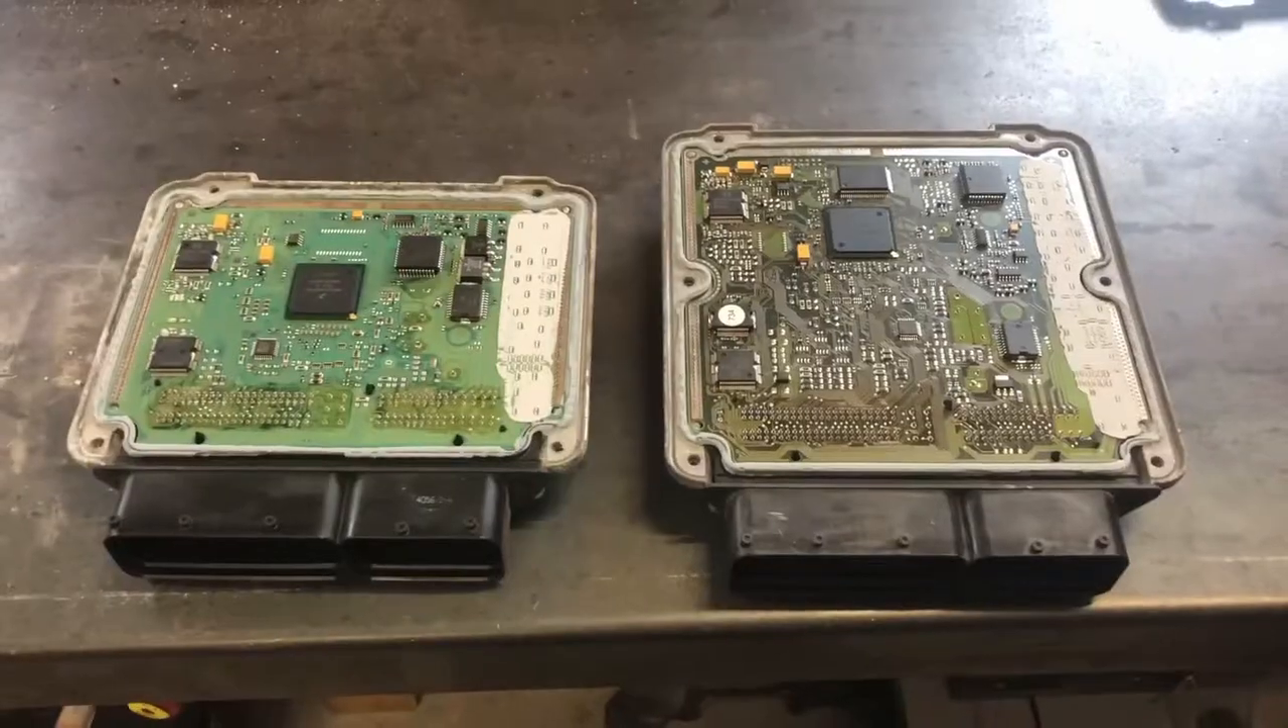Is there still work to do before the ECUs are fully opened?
No.